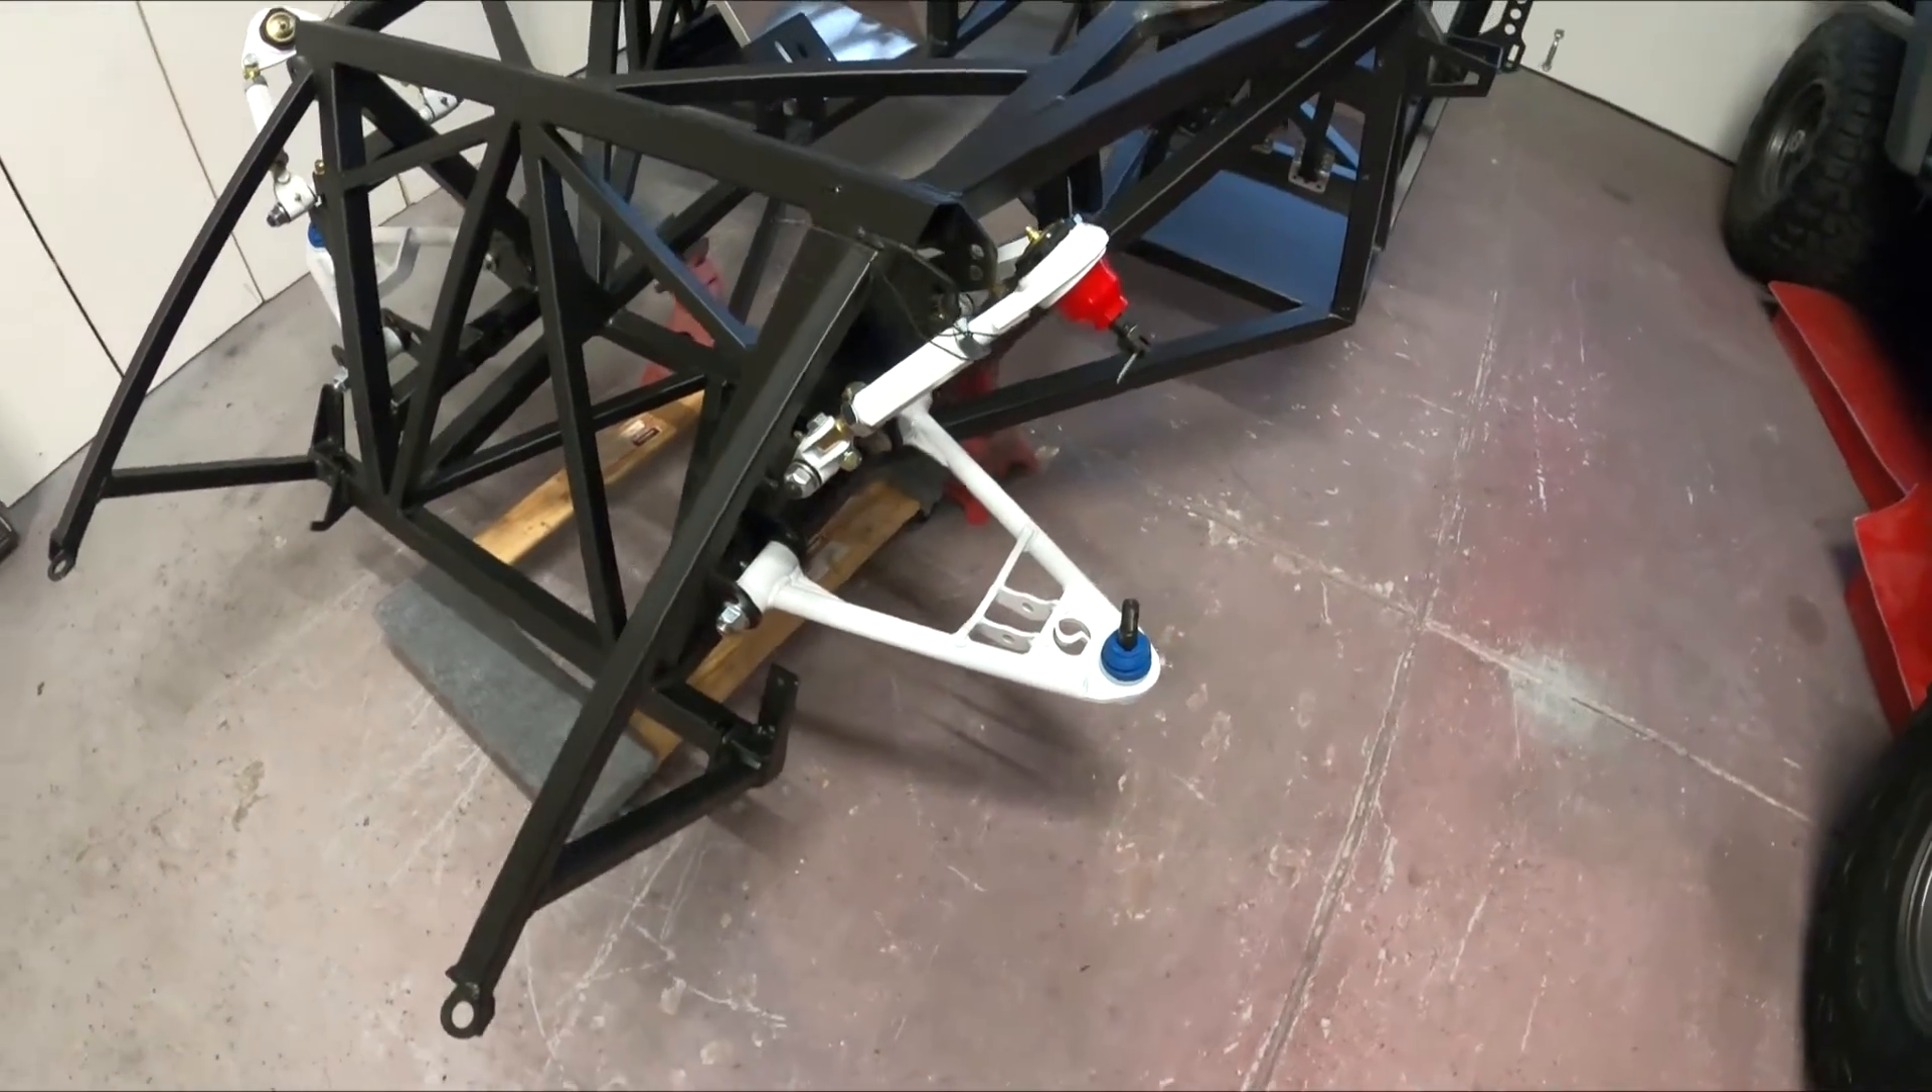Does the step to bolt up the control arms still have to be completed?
No.